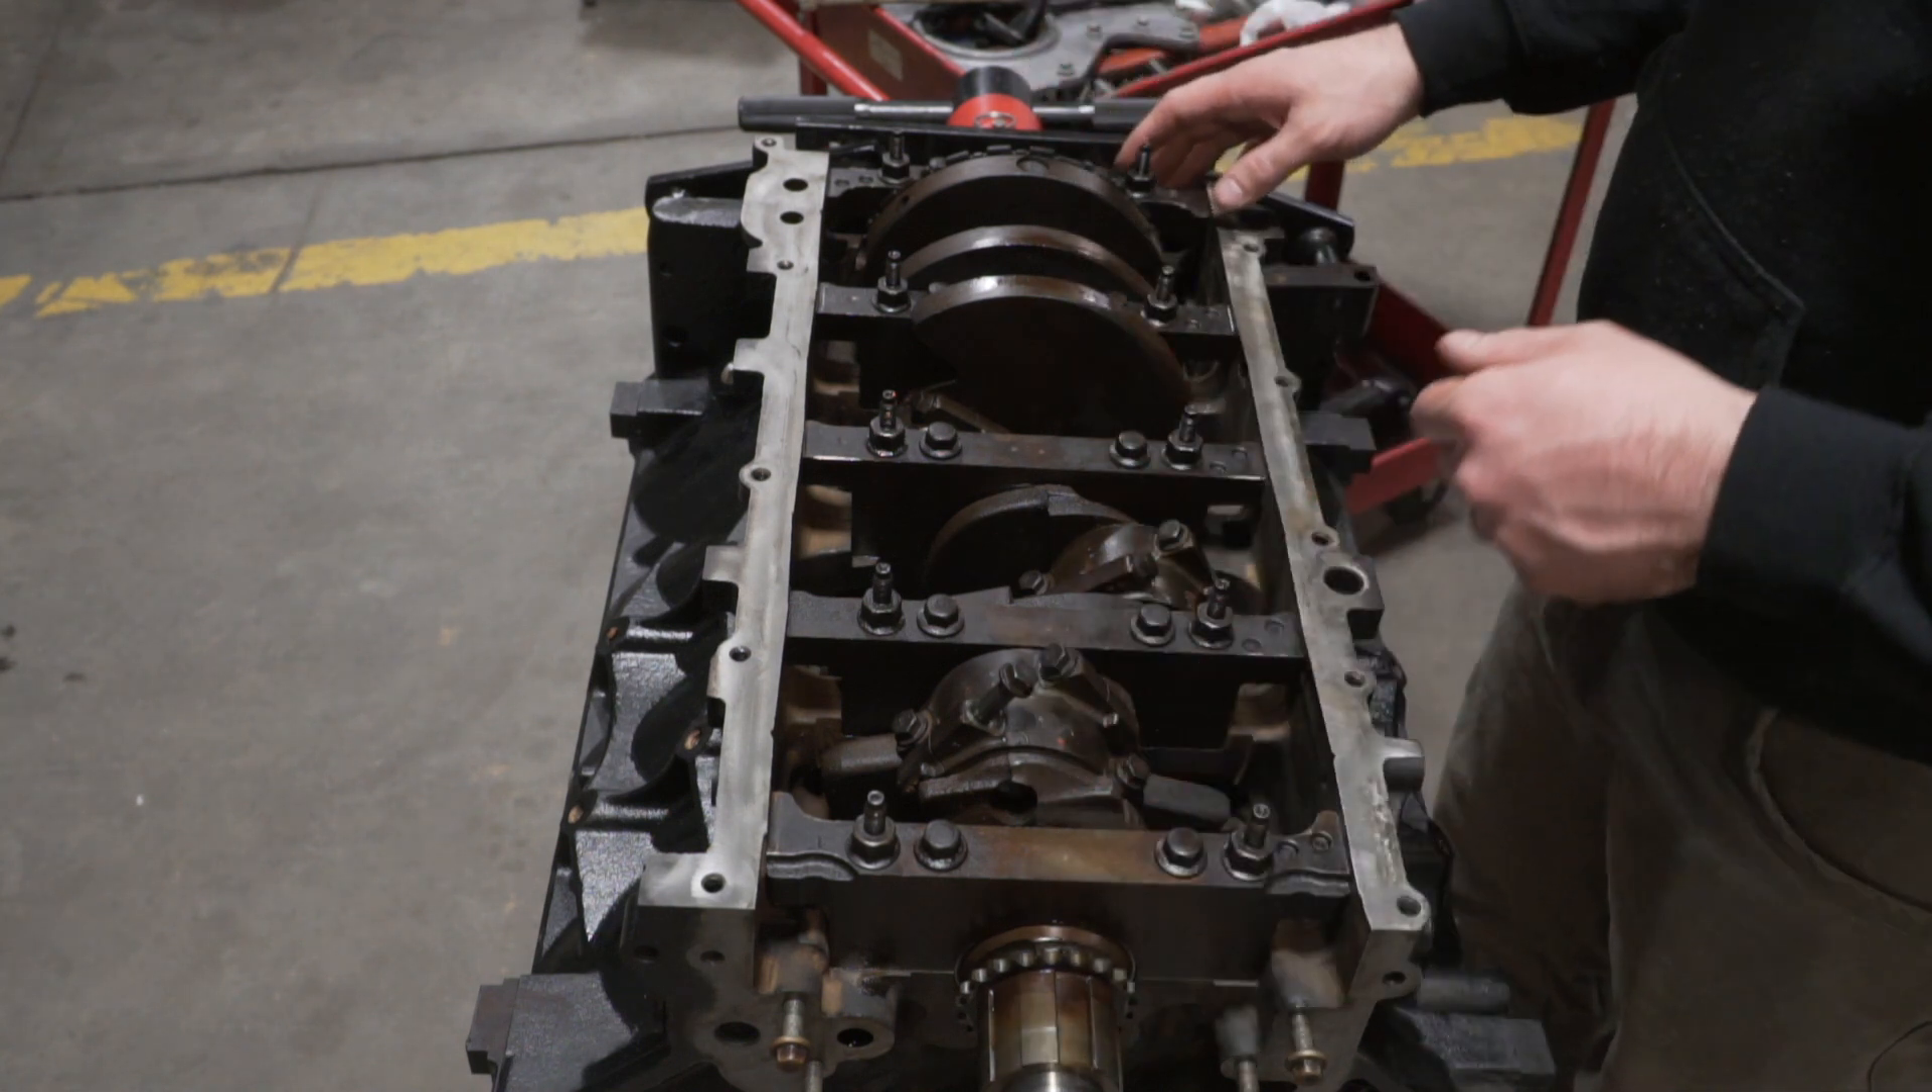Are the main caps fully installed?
Yes.